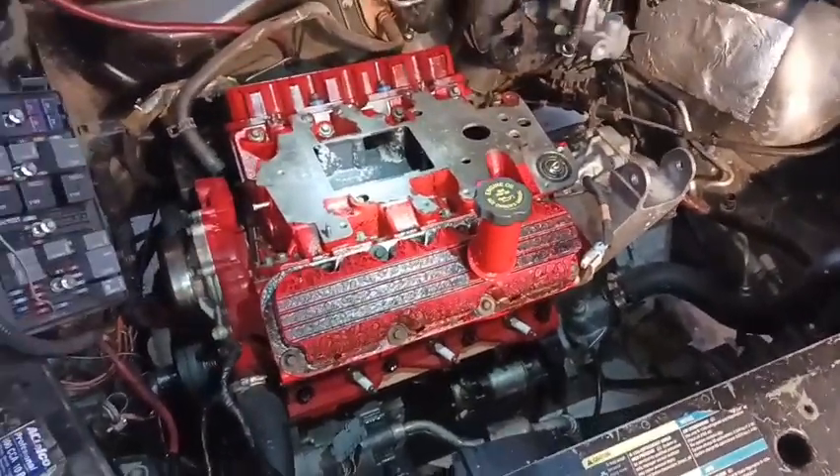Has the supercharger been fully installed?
No.